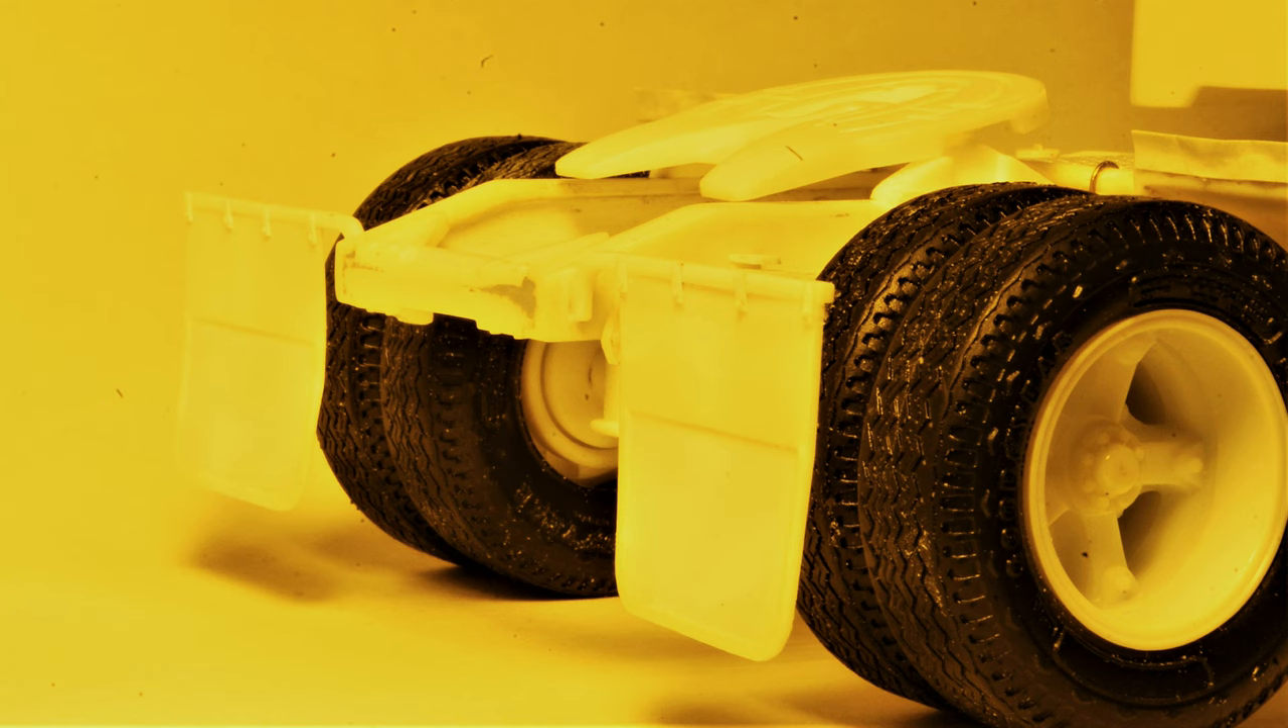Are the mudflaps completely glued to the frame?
Yes.